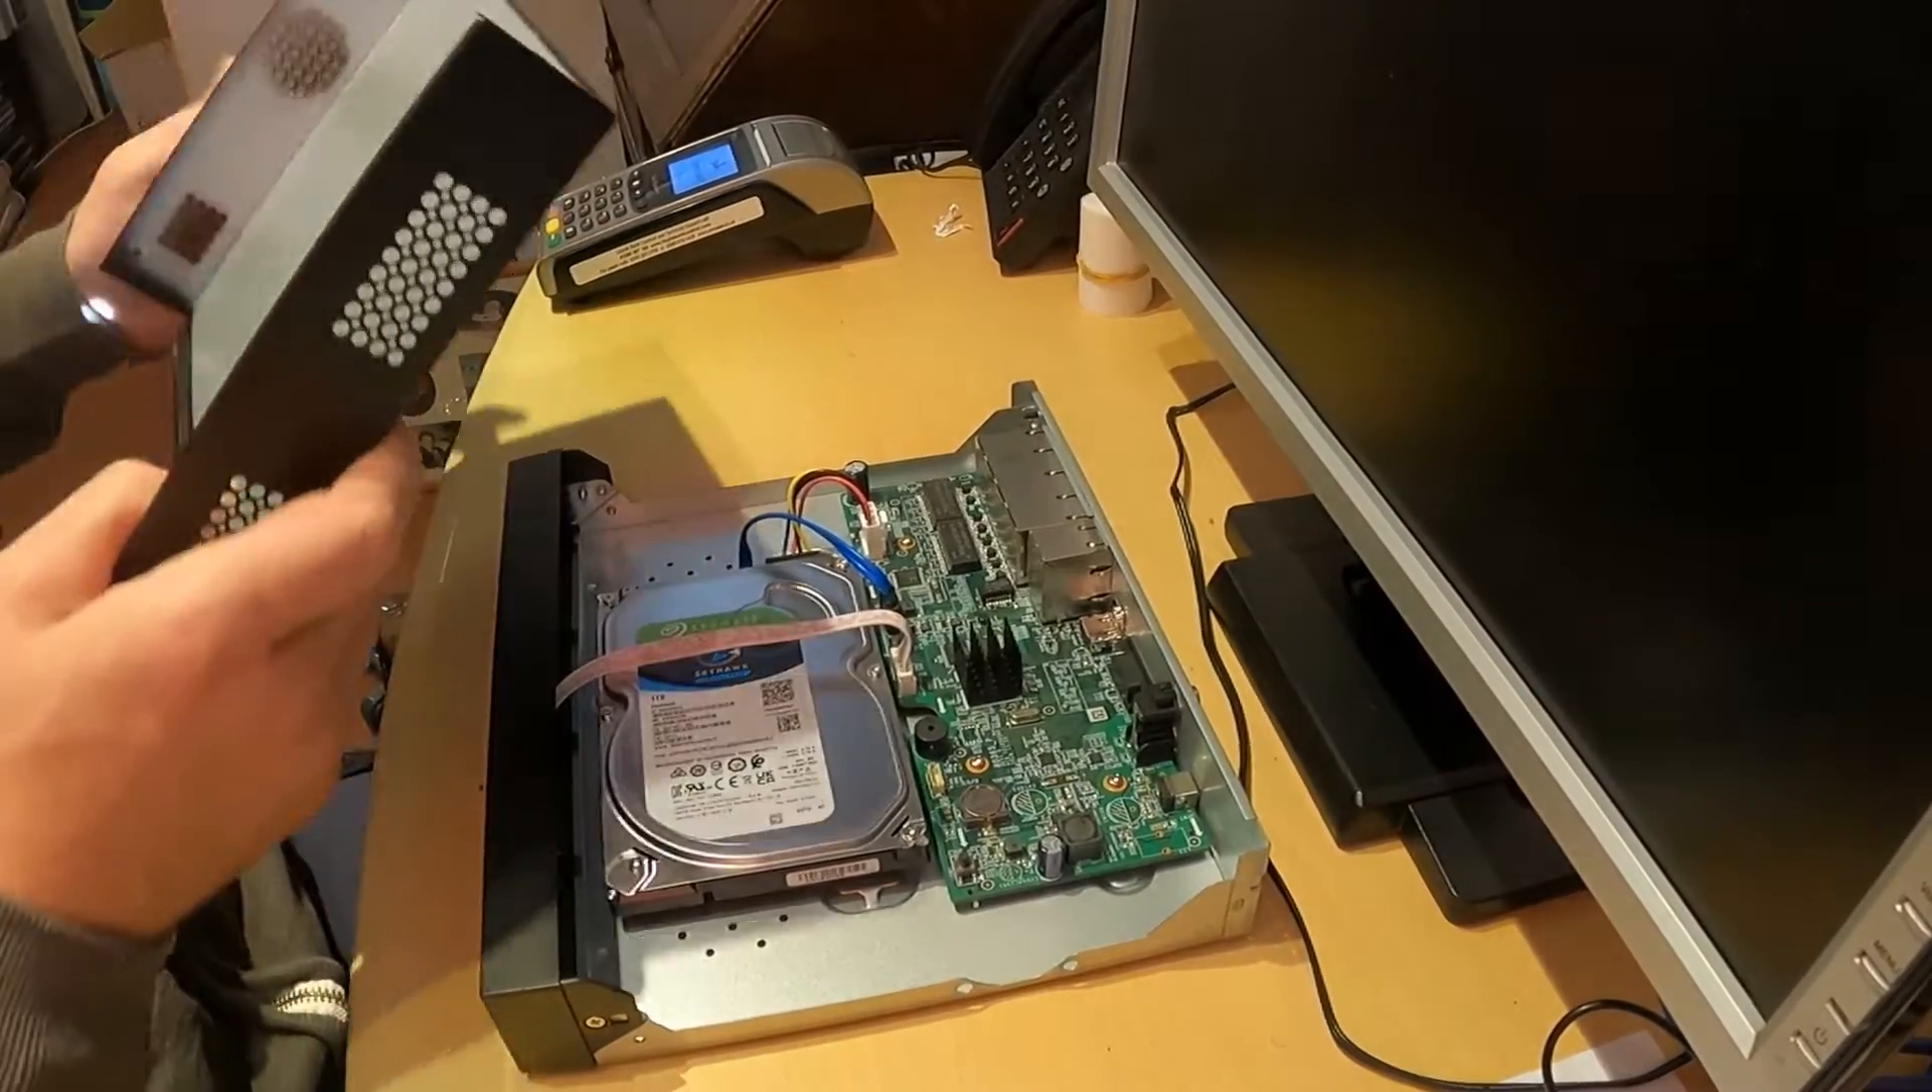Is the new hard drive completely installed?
Yes.